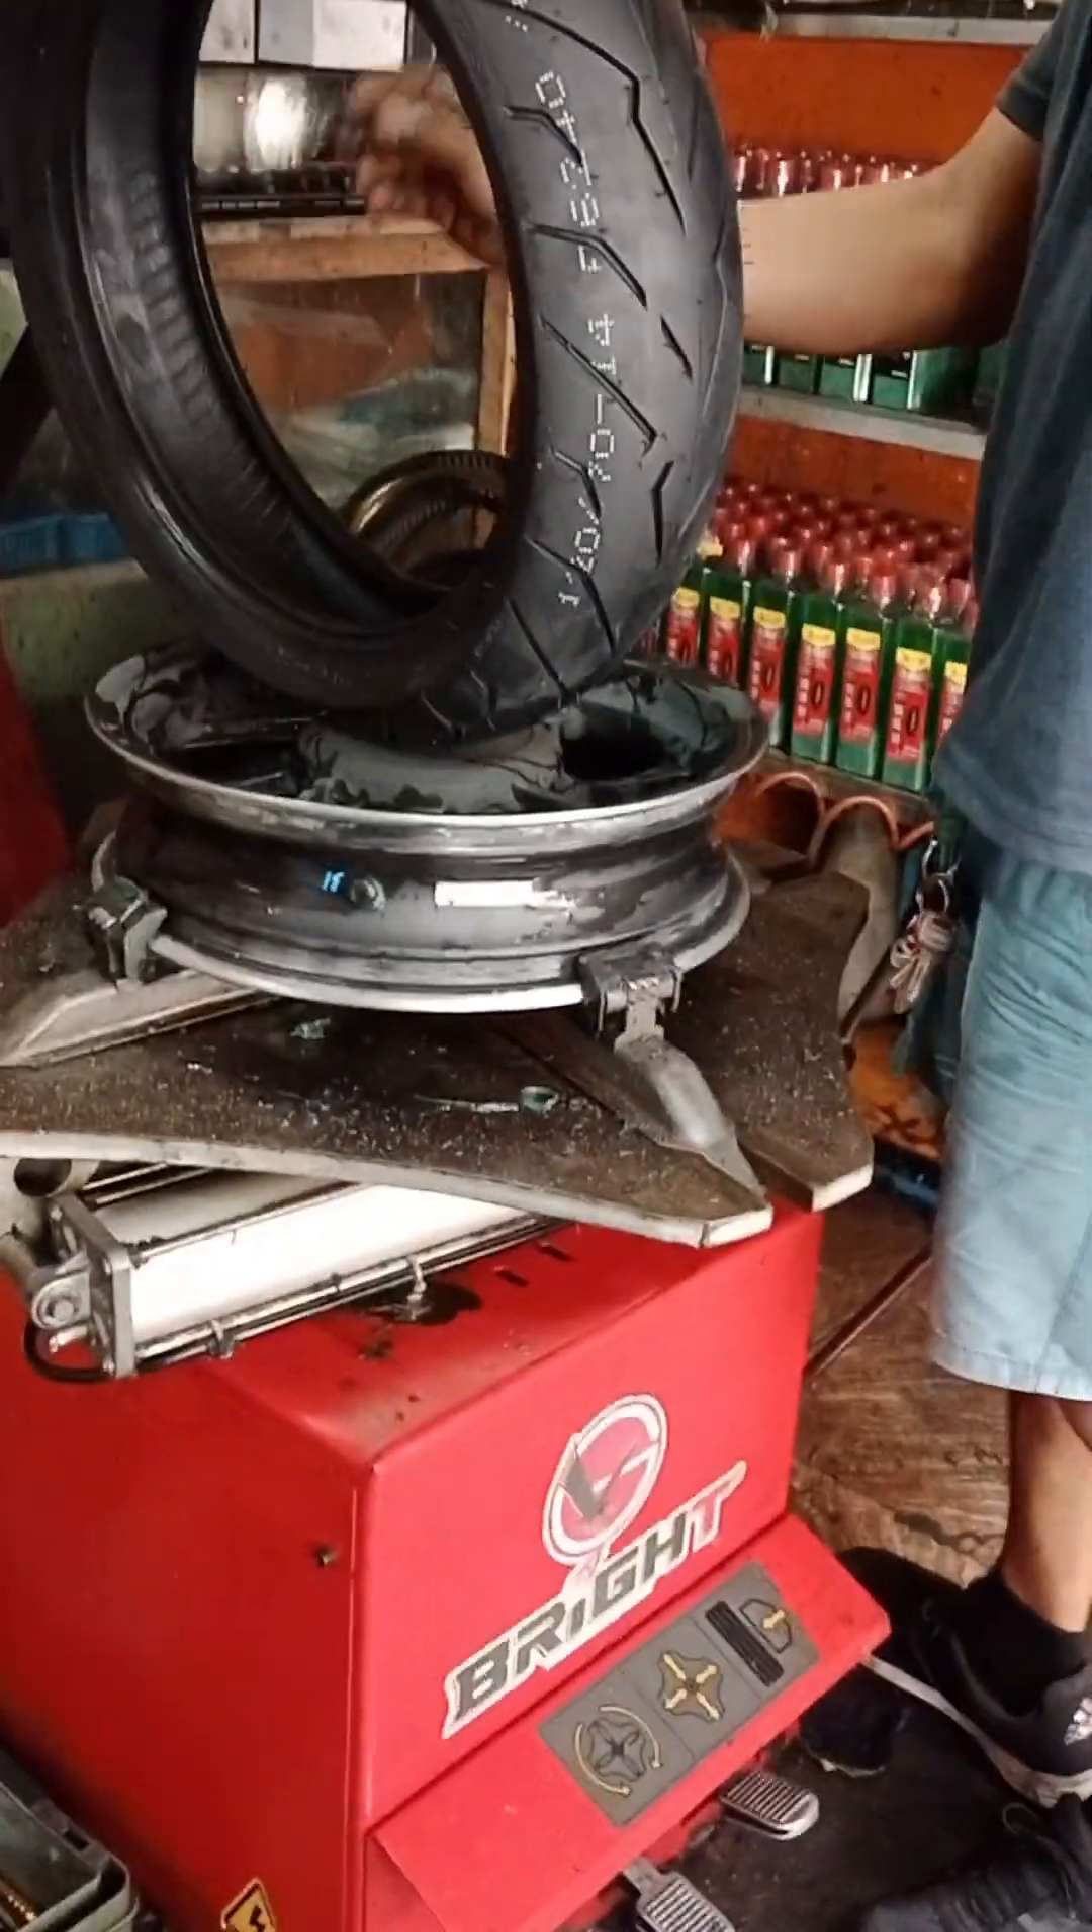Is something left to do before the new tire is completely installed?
Yes.